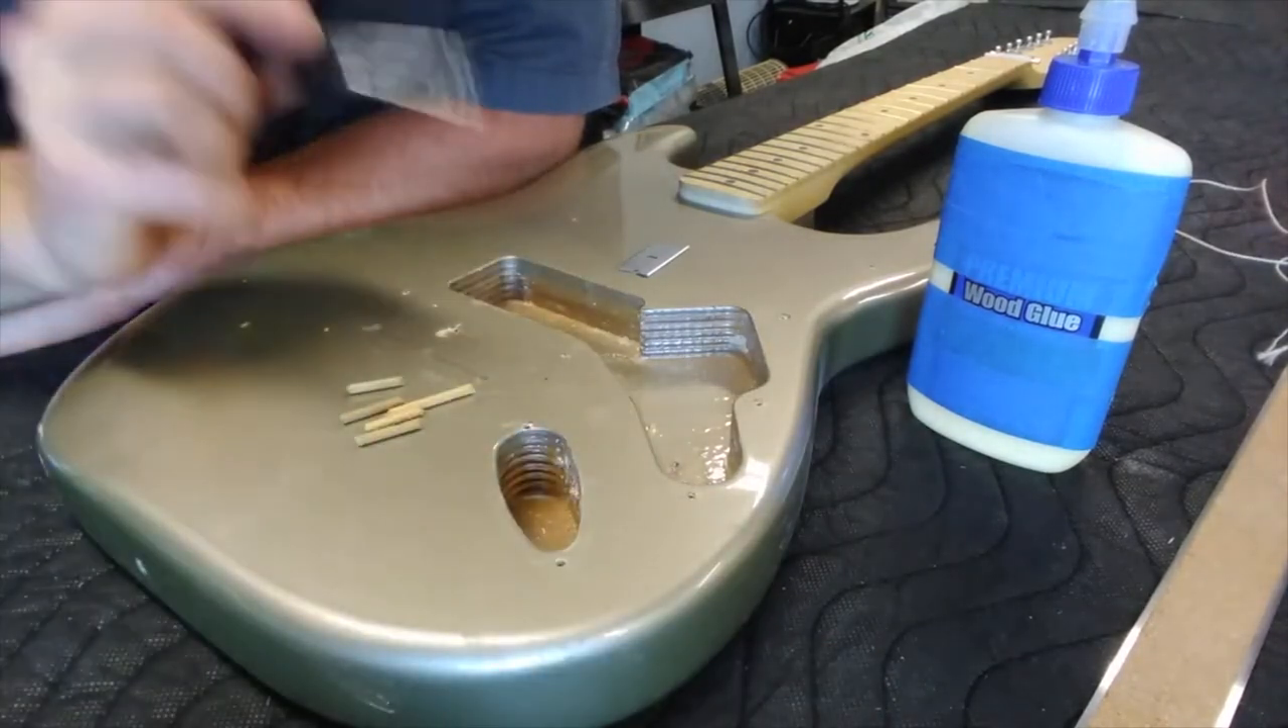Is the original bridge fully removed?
Yes.